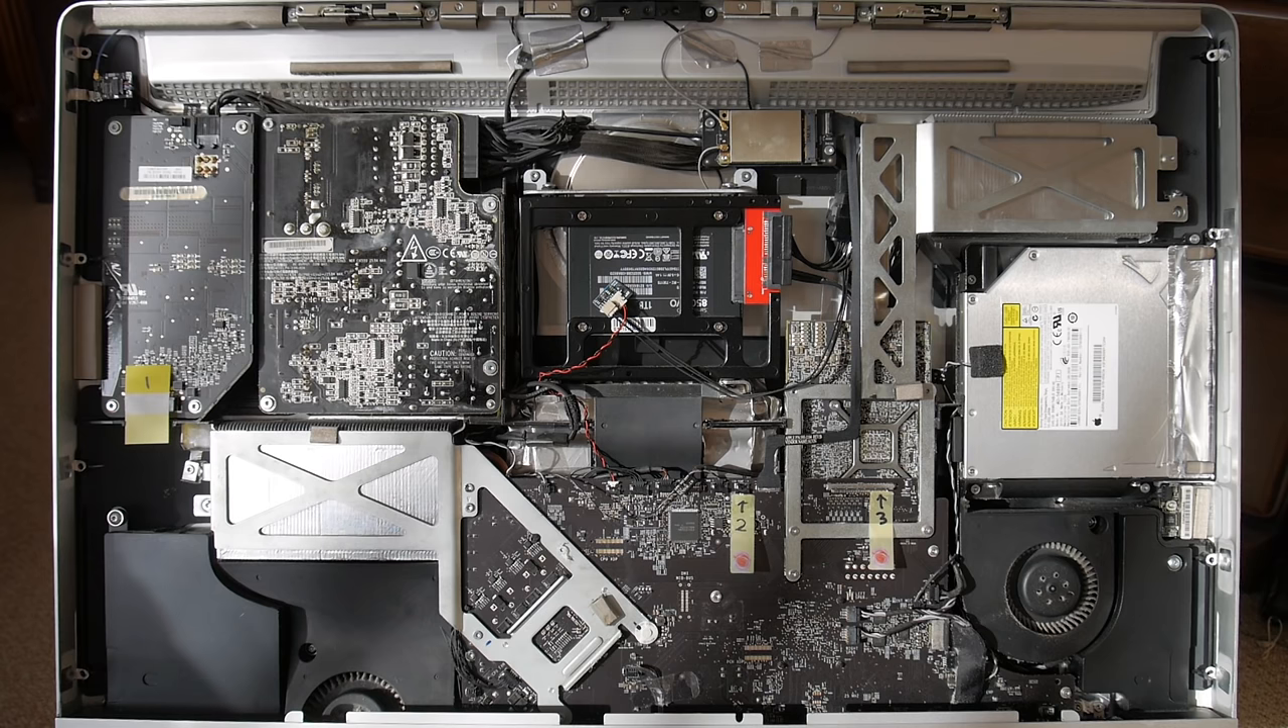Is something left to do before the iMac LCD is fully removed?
No.